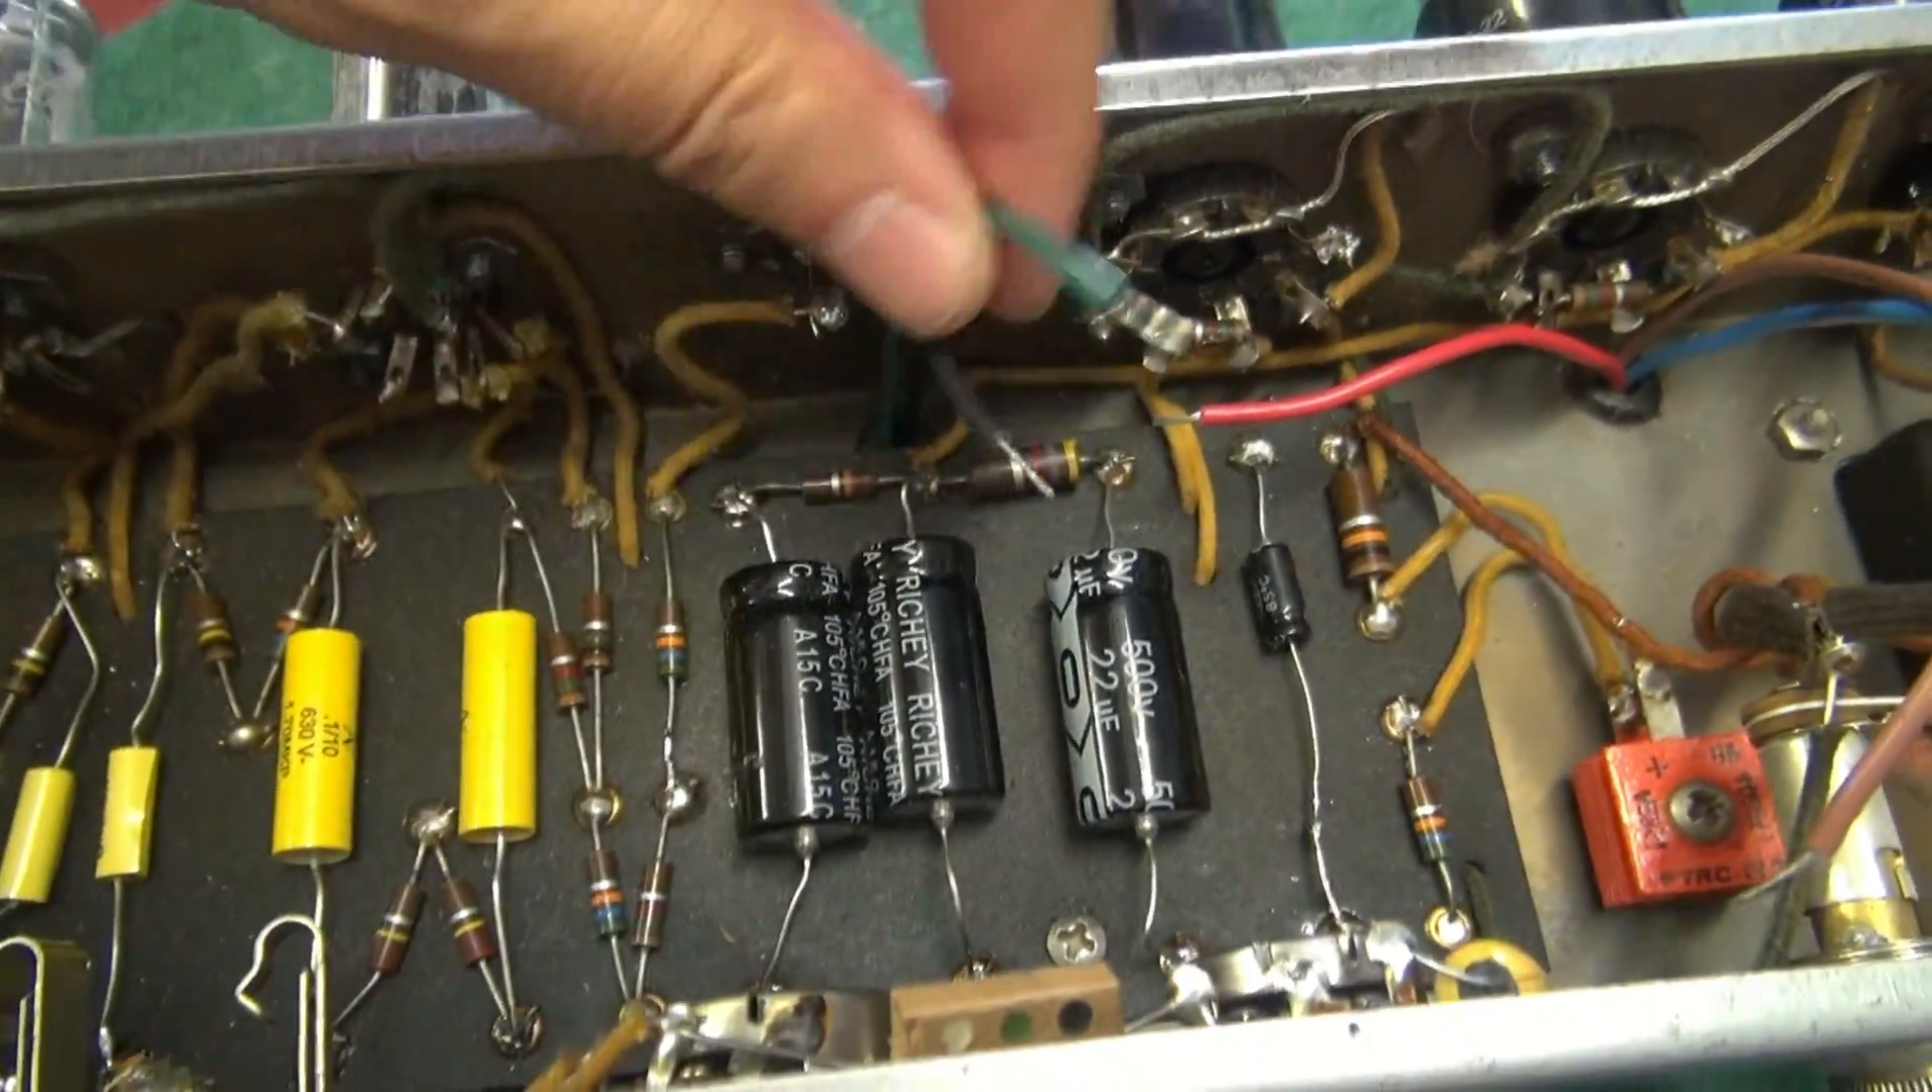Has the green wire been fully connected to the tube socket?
No.